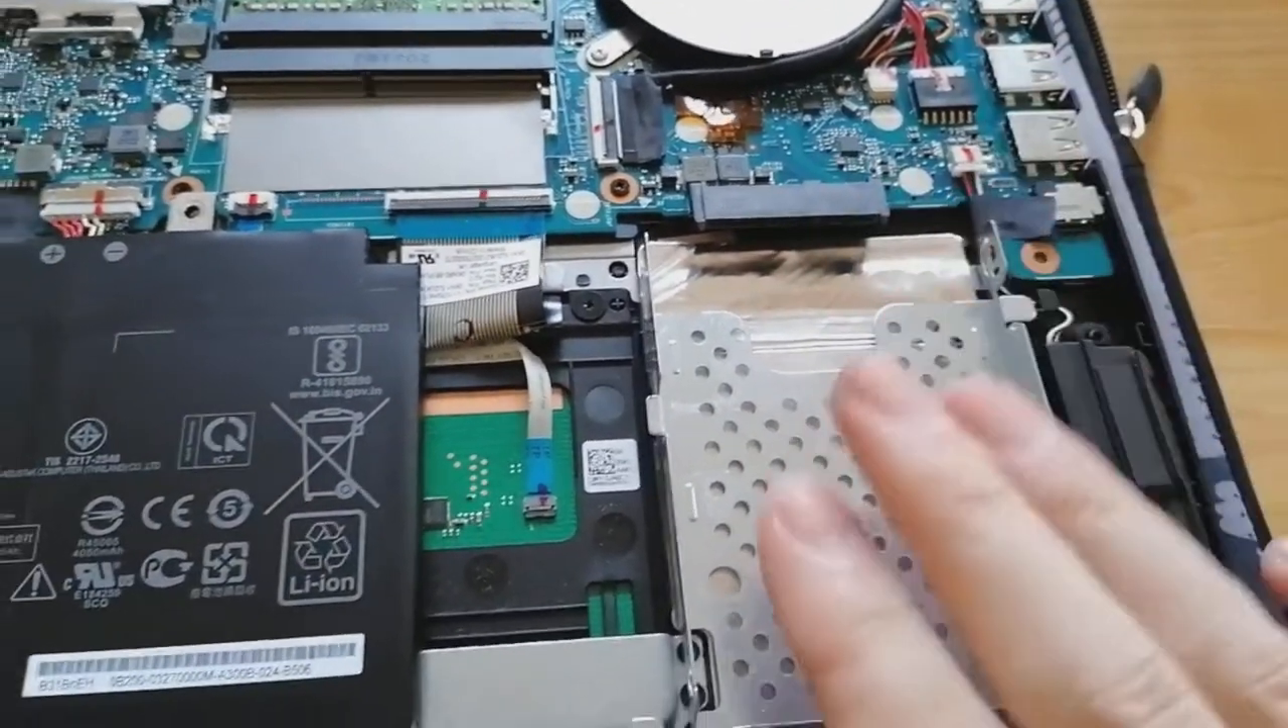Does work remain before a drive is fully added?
Yes.